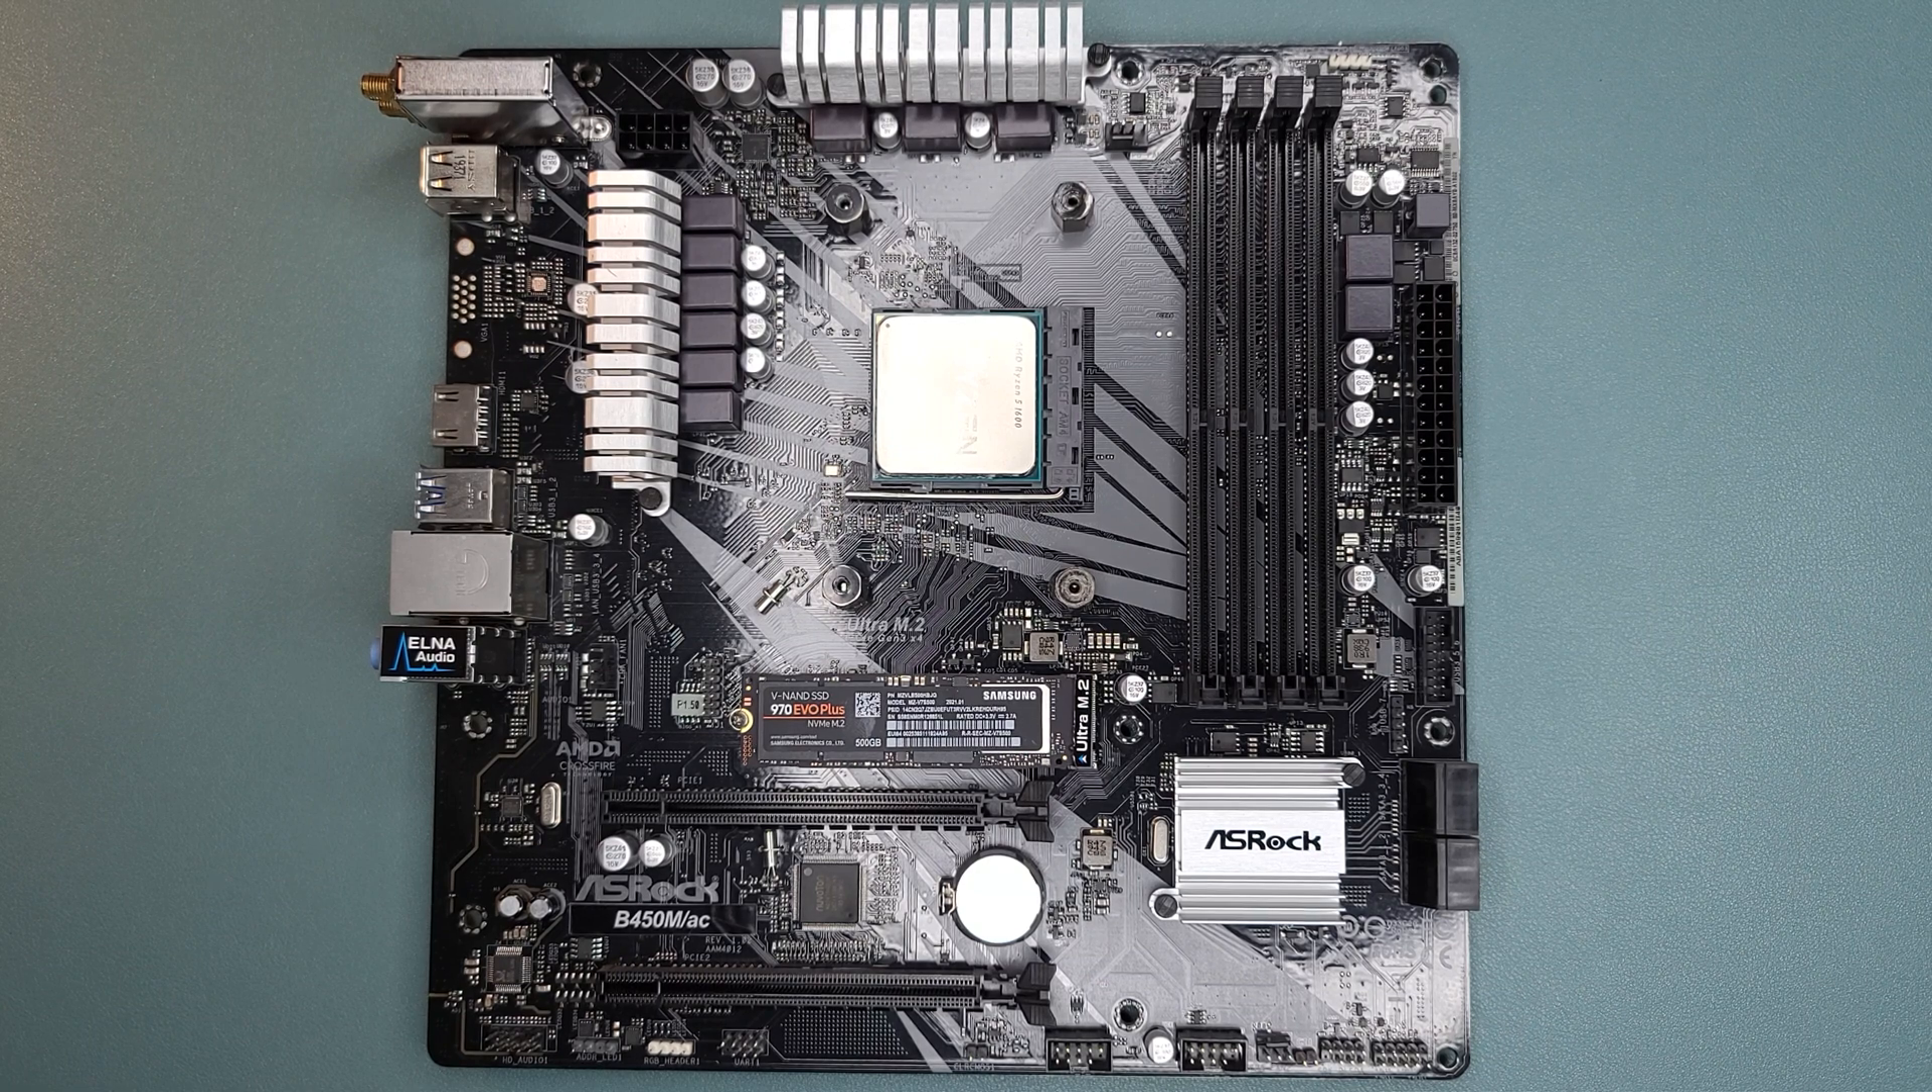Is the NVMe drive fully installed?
Yes.